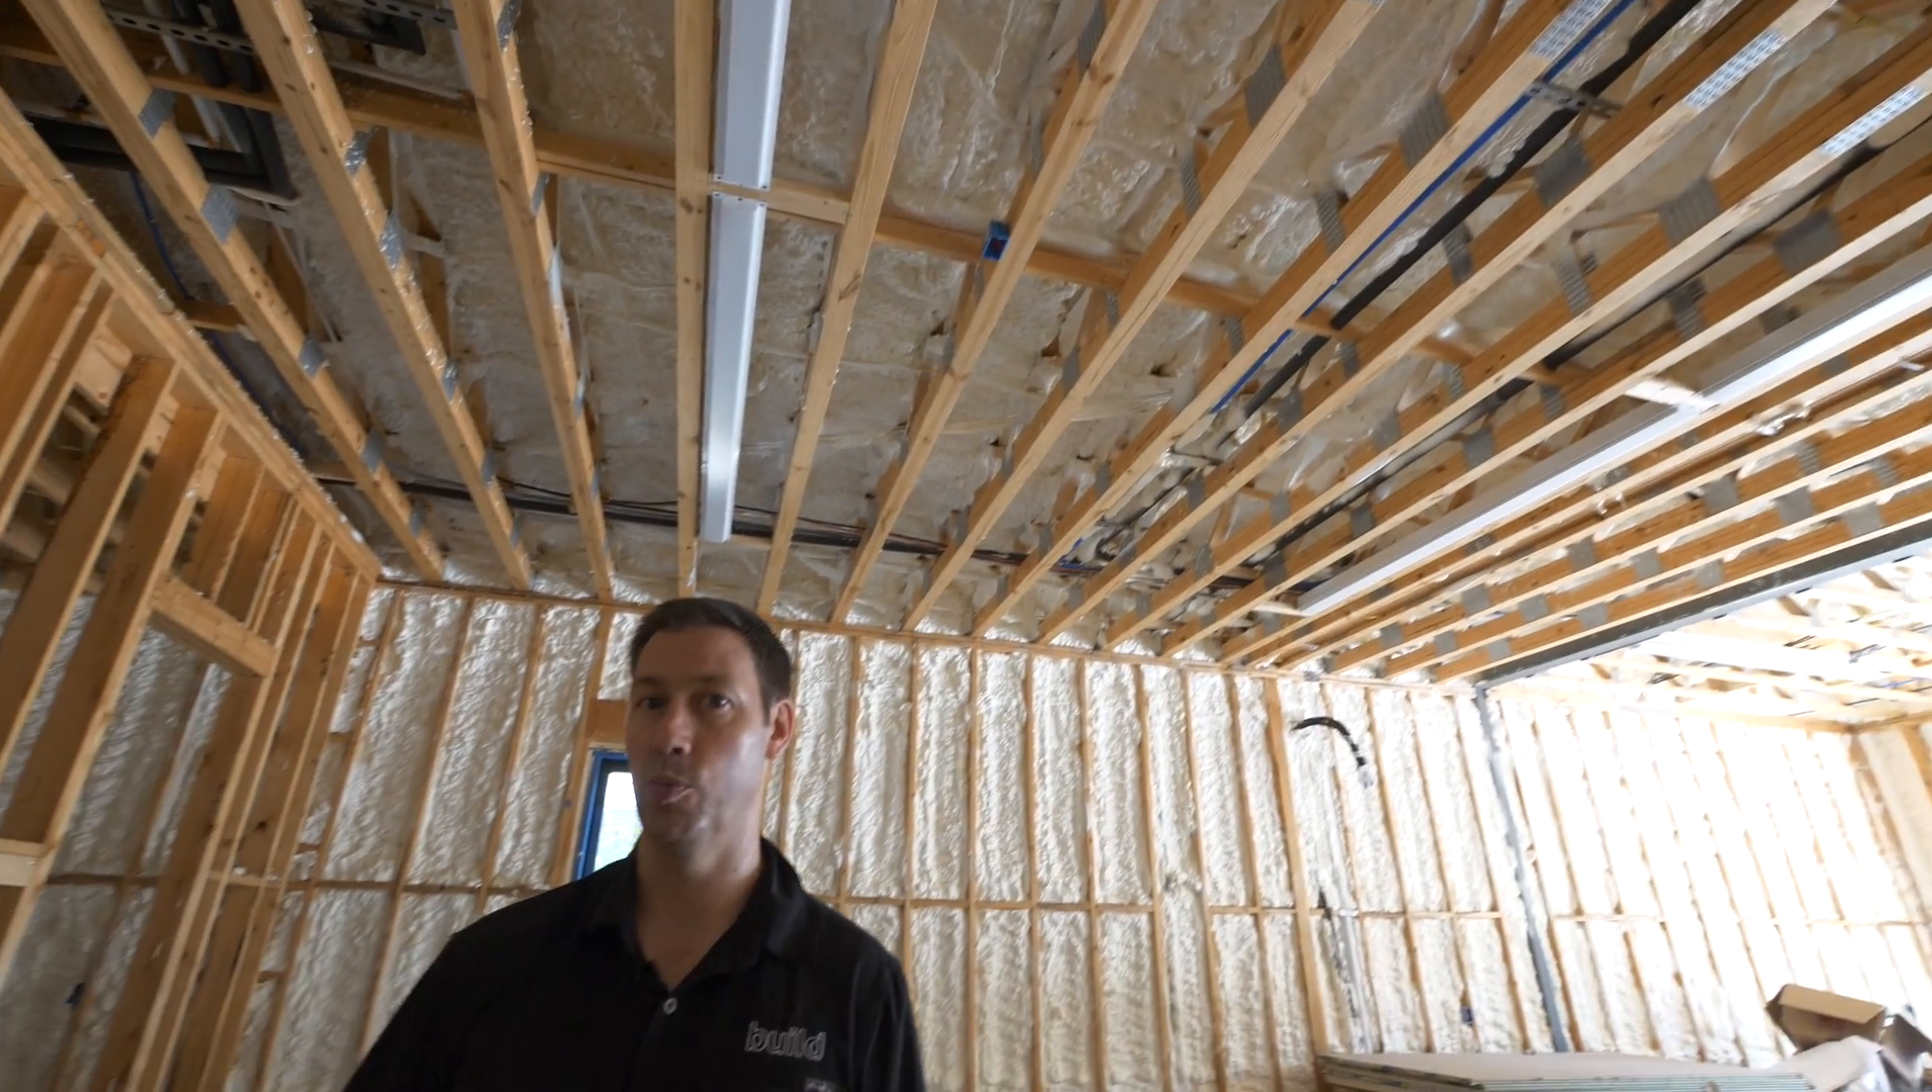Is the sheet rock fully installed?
No.